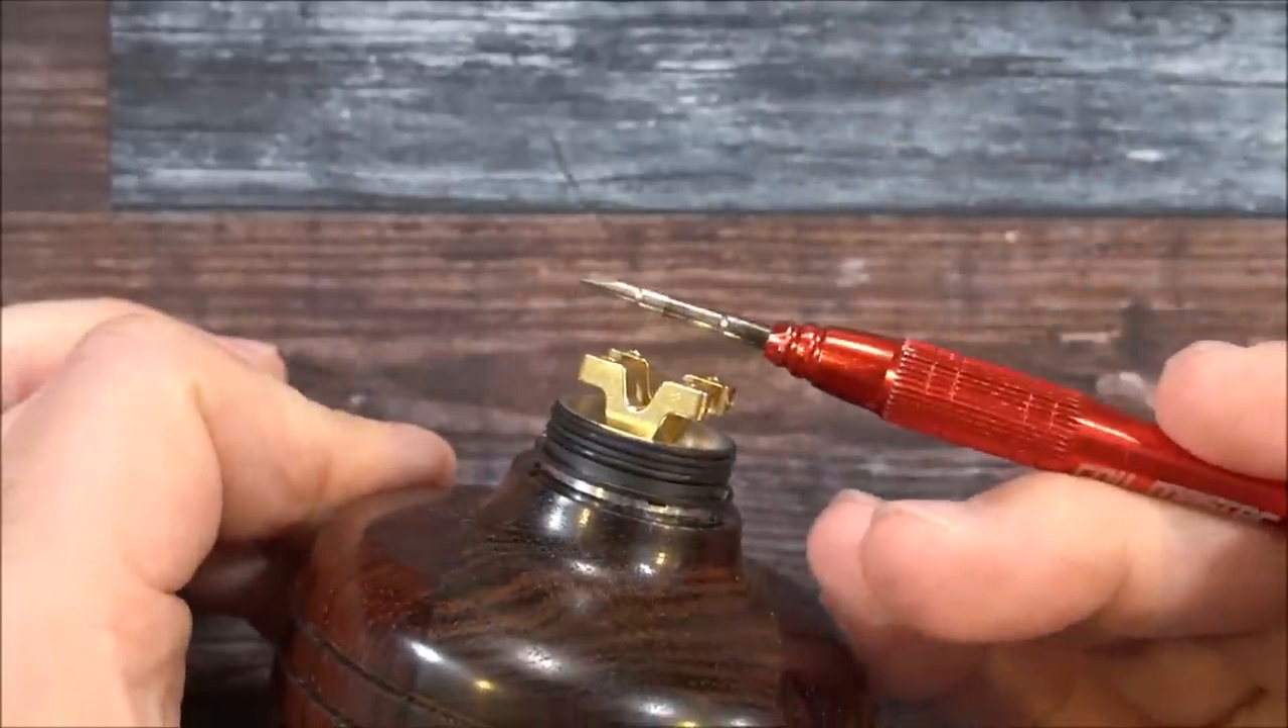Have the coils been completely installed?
No.